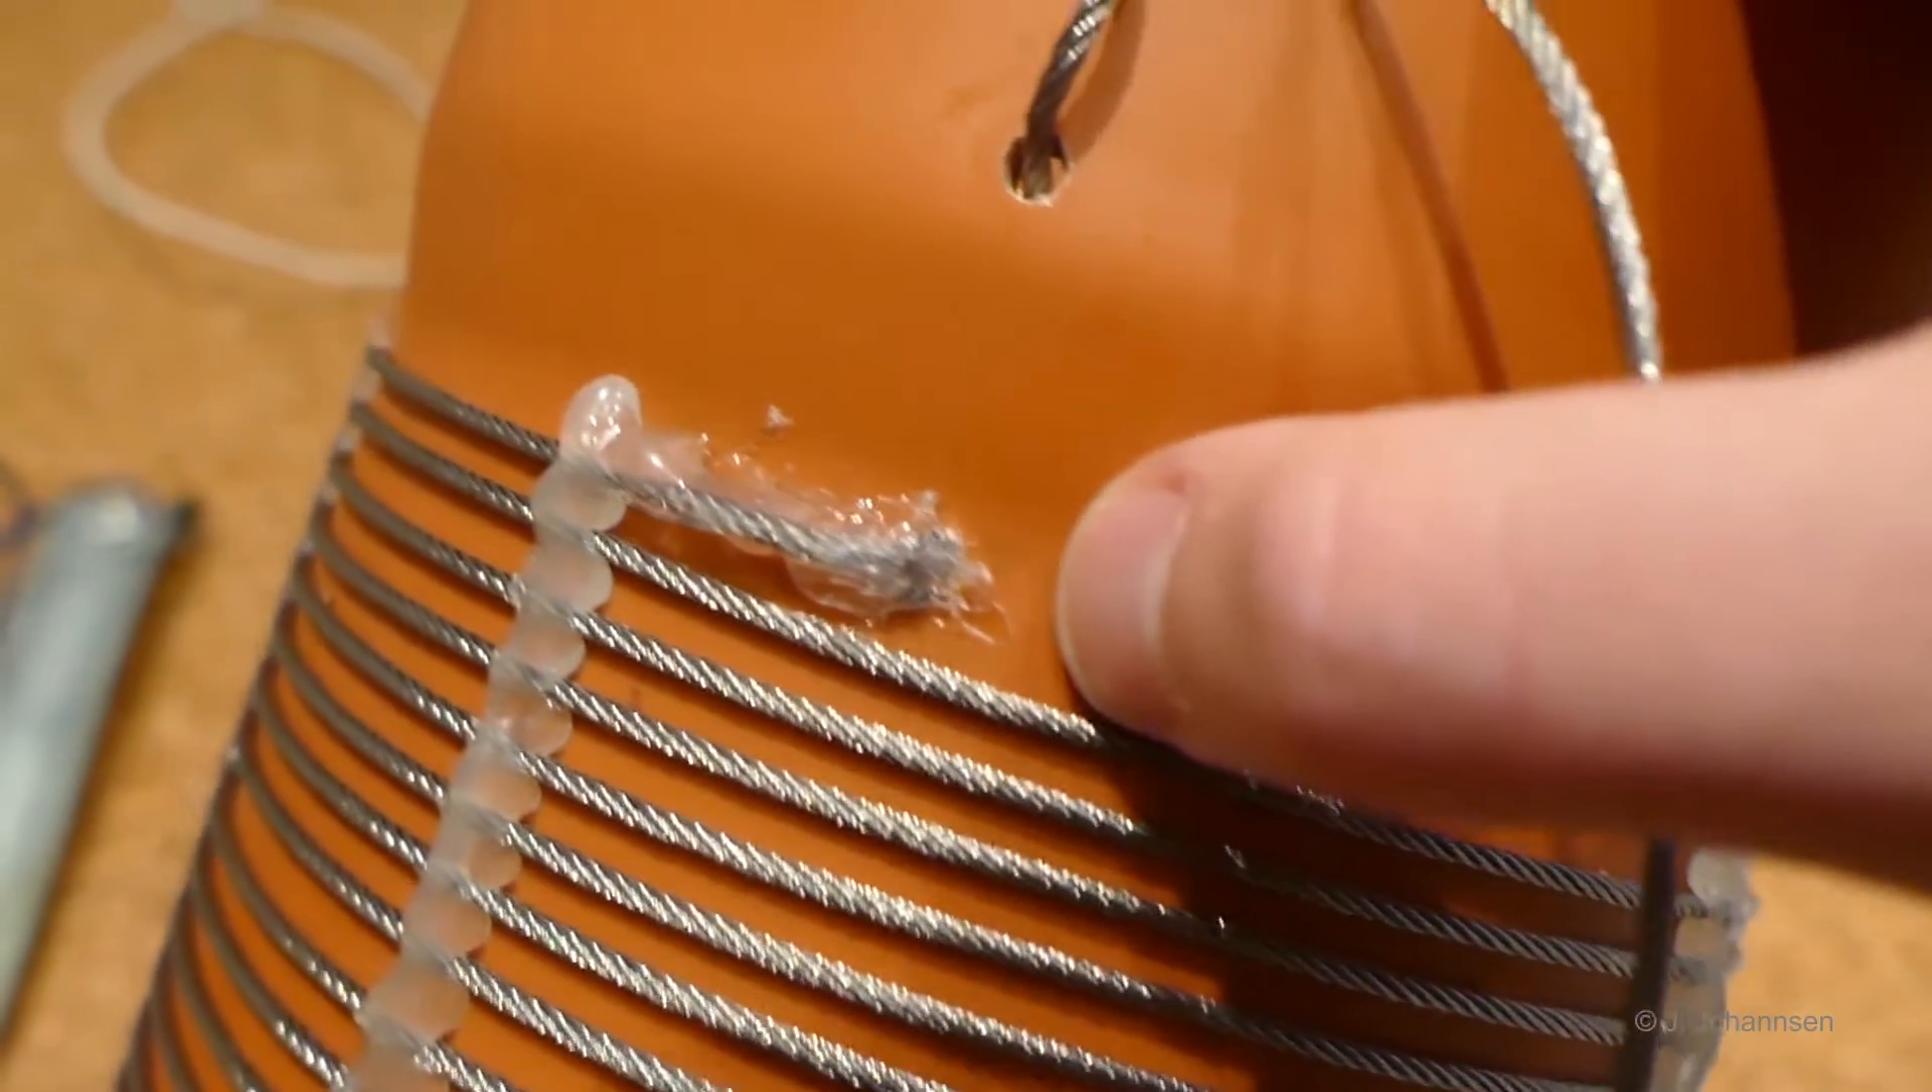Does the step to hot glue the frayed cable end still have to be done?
No.